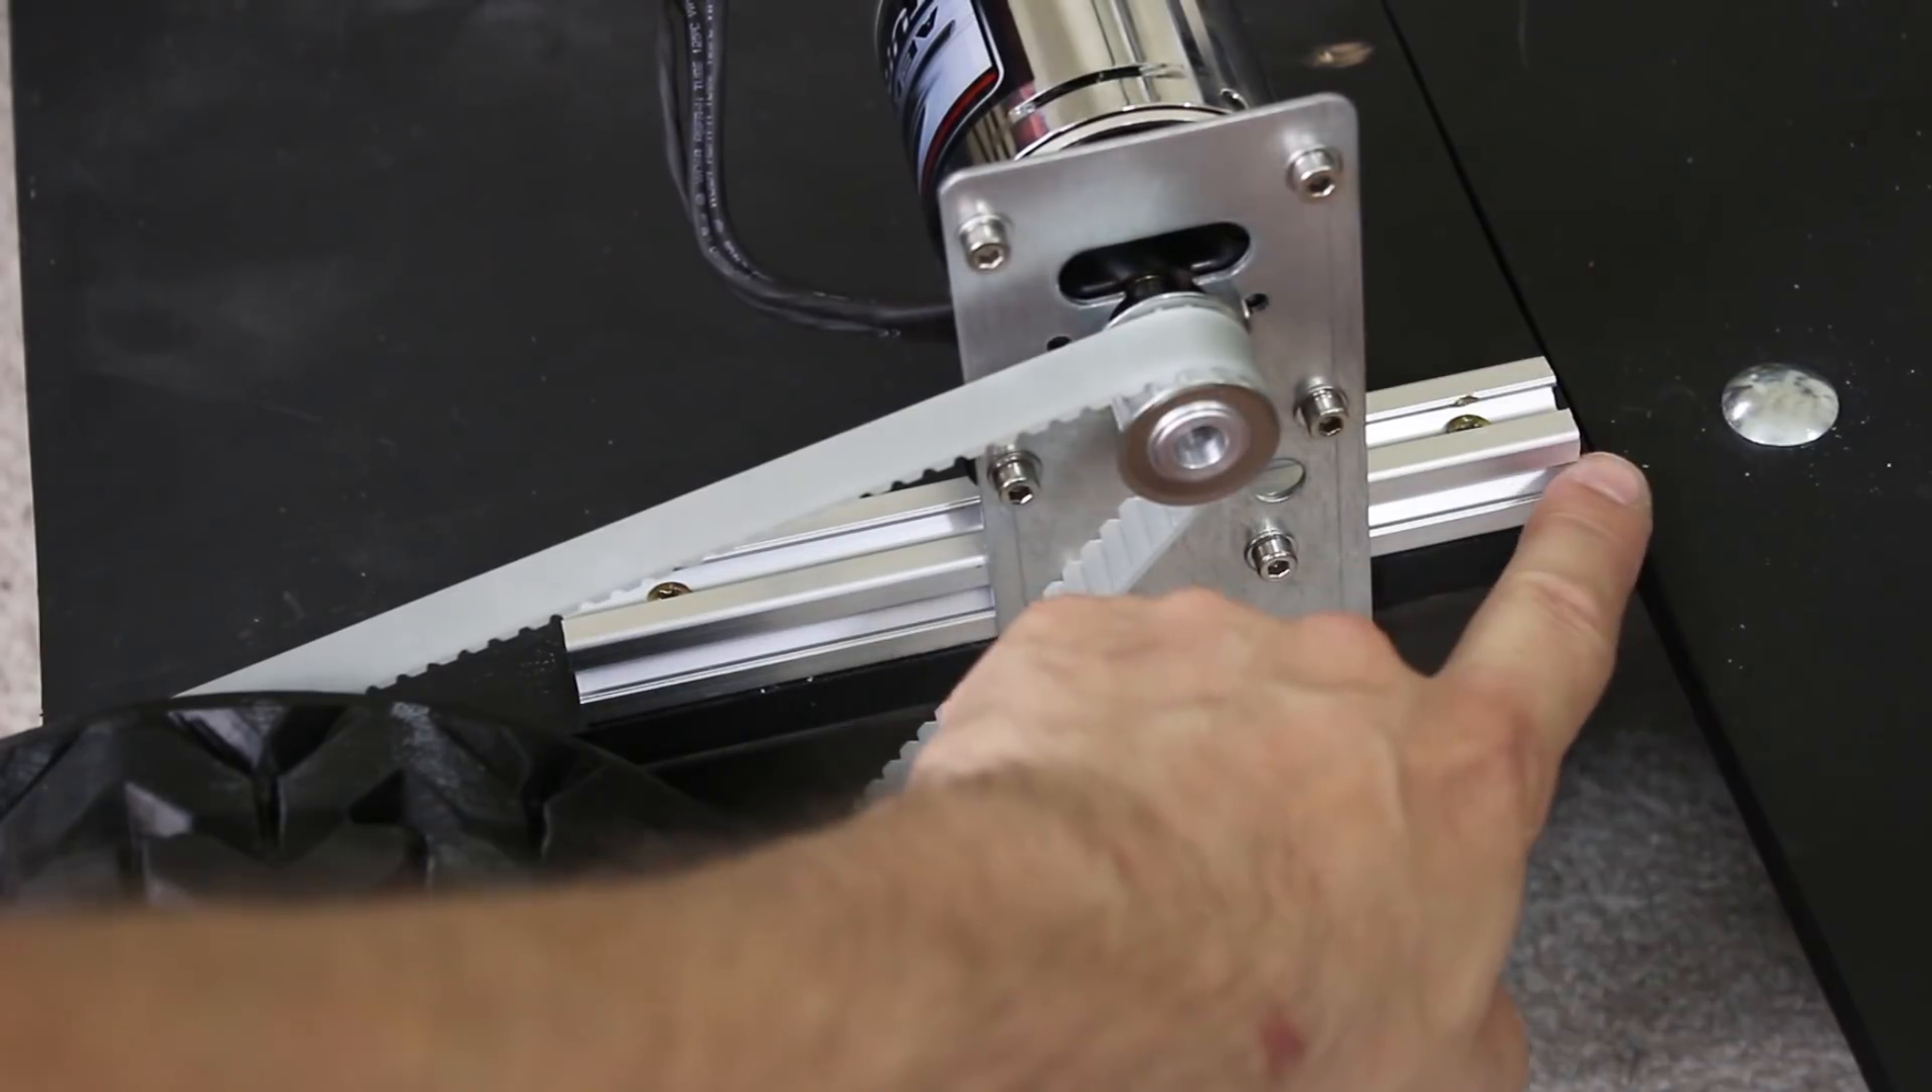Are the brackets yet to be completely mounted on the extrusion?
No.